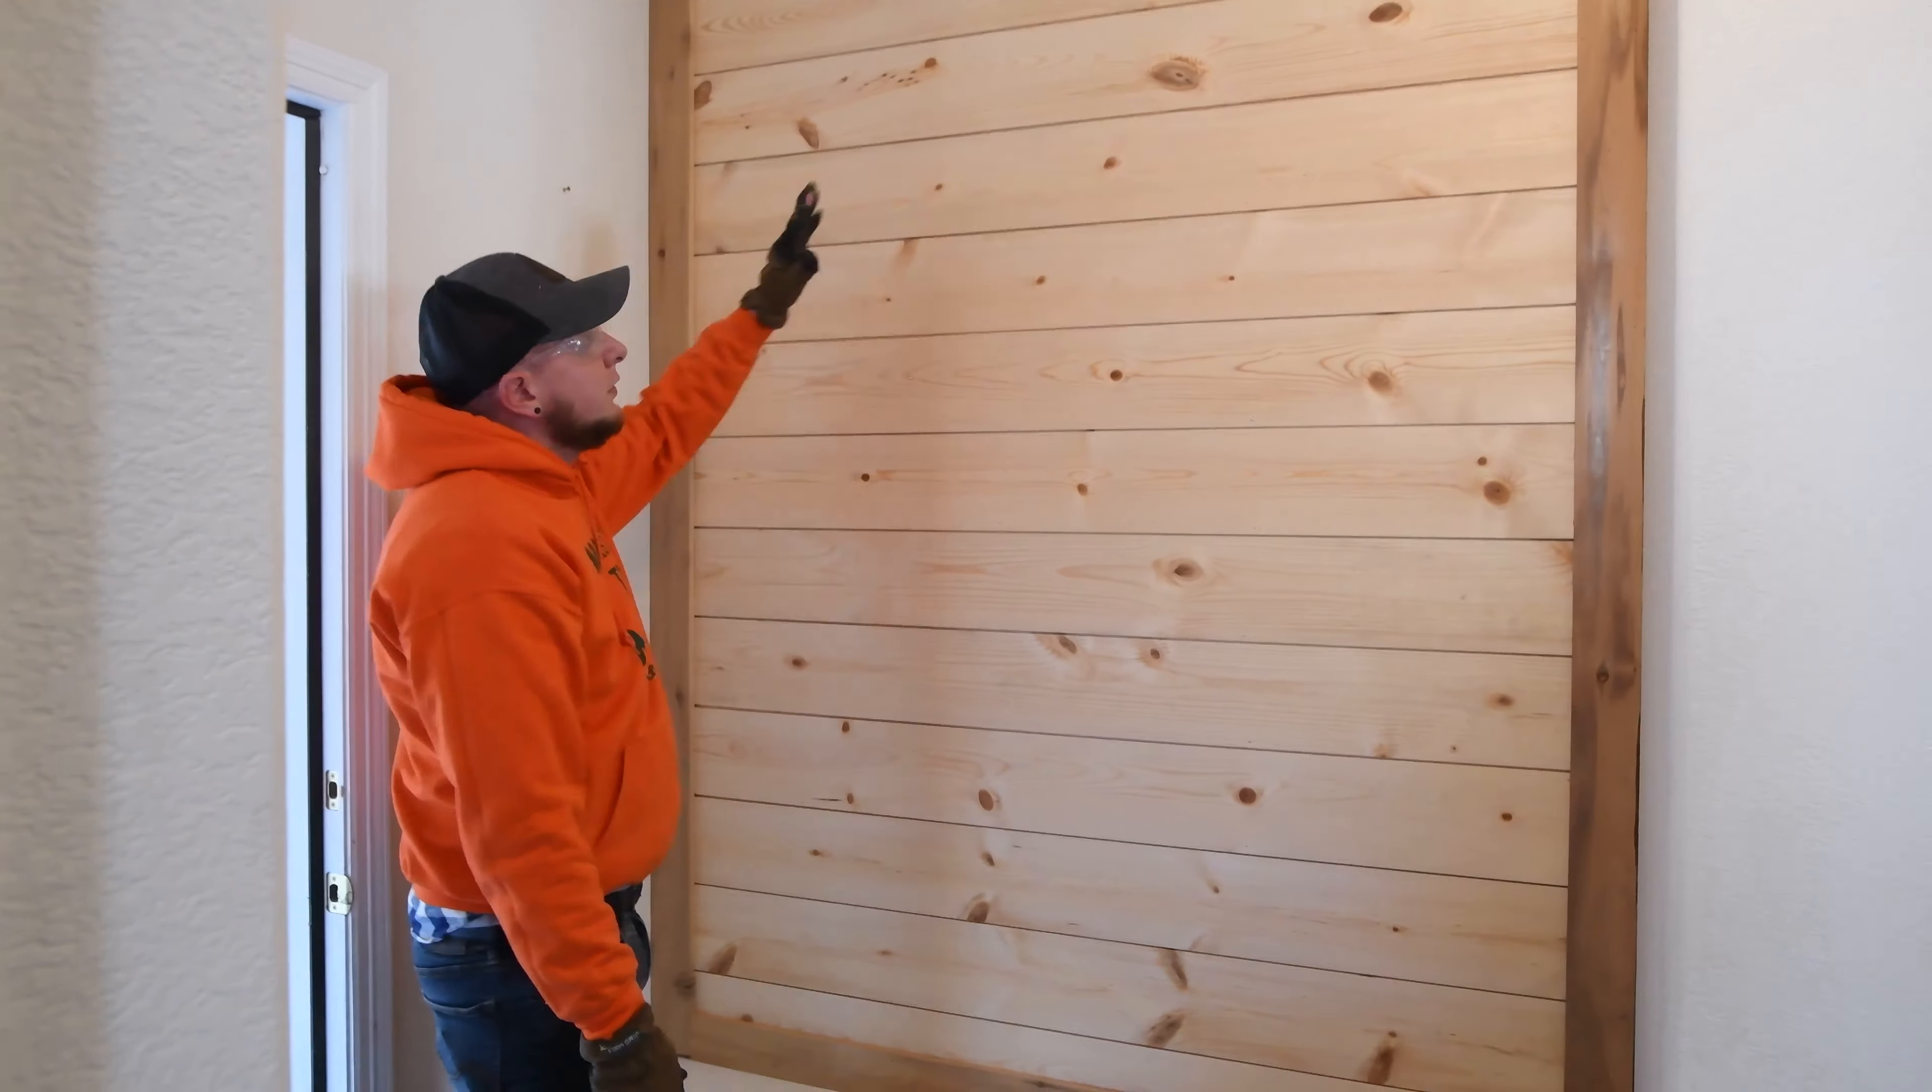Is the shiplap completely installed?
Yes.